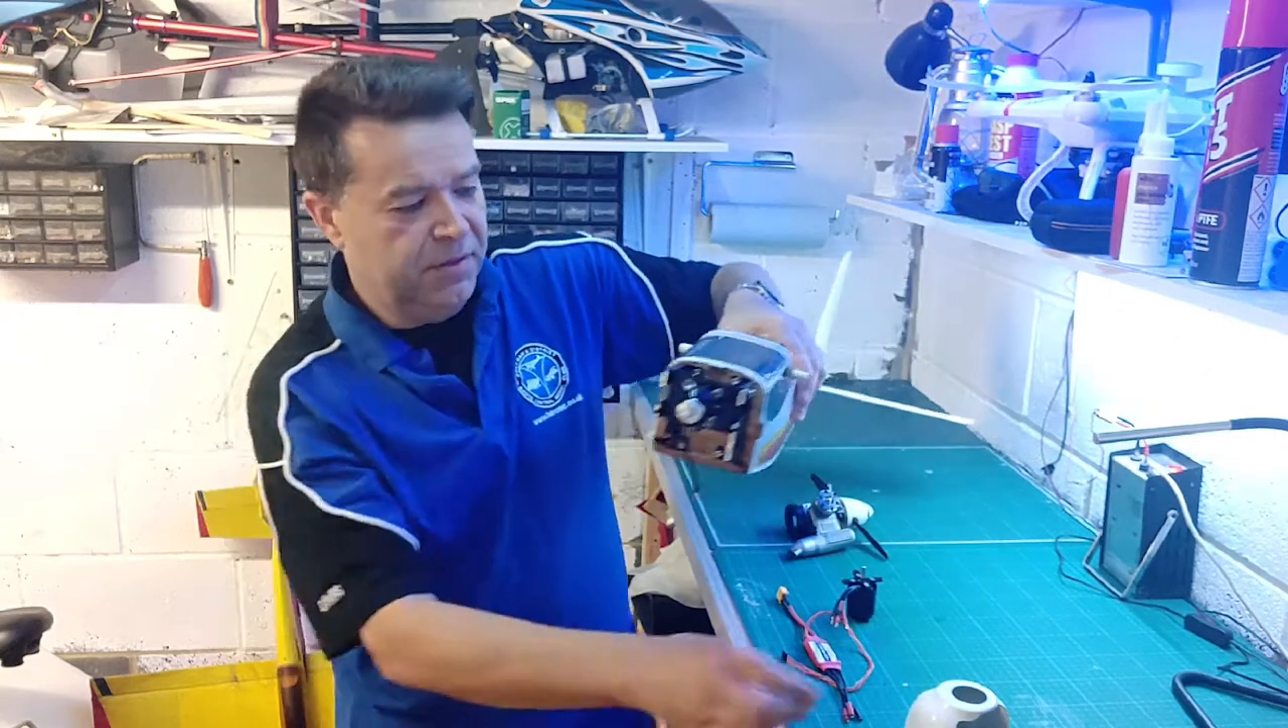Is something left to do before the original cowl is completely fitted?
Yes.